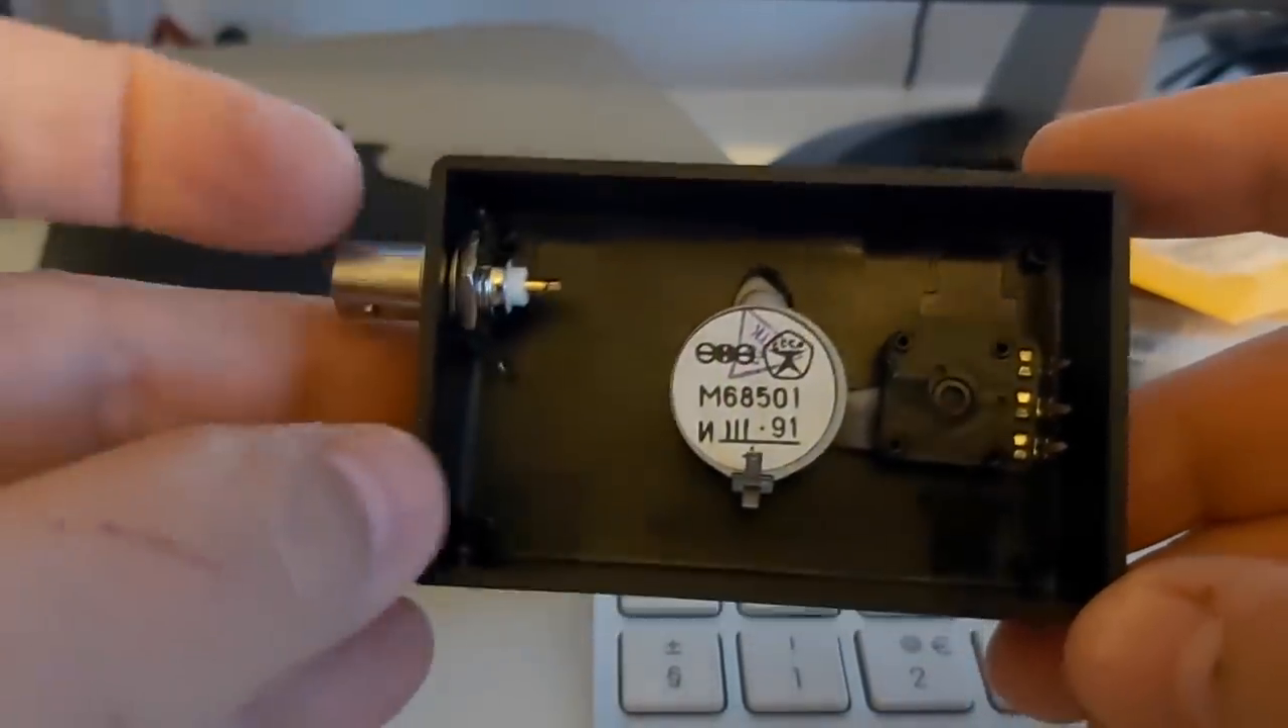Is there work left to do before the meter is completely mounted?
No.